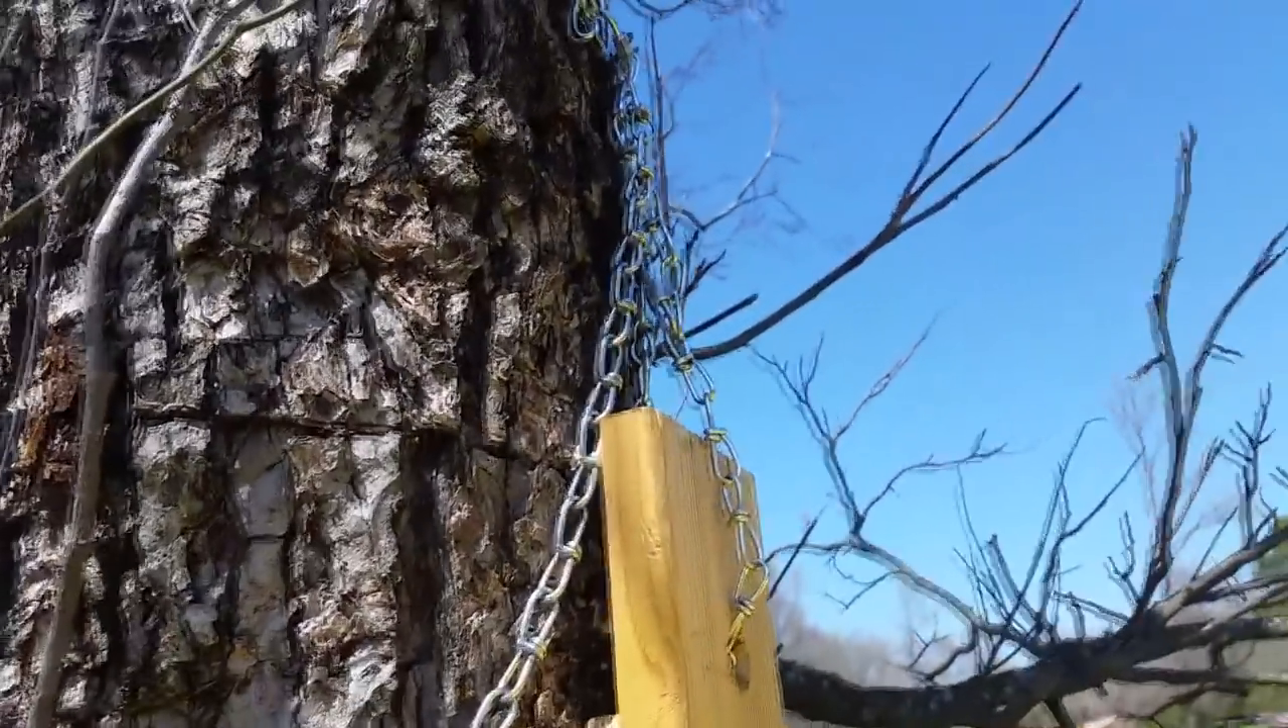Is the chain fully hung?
Yes.